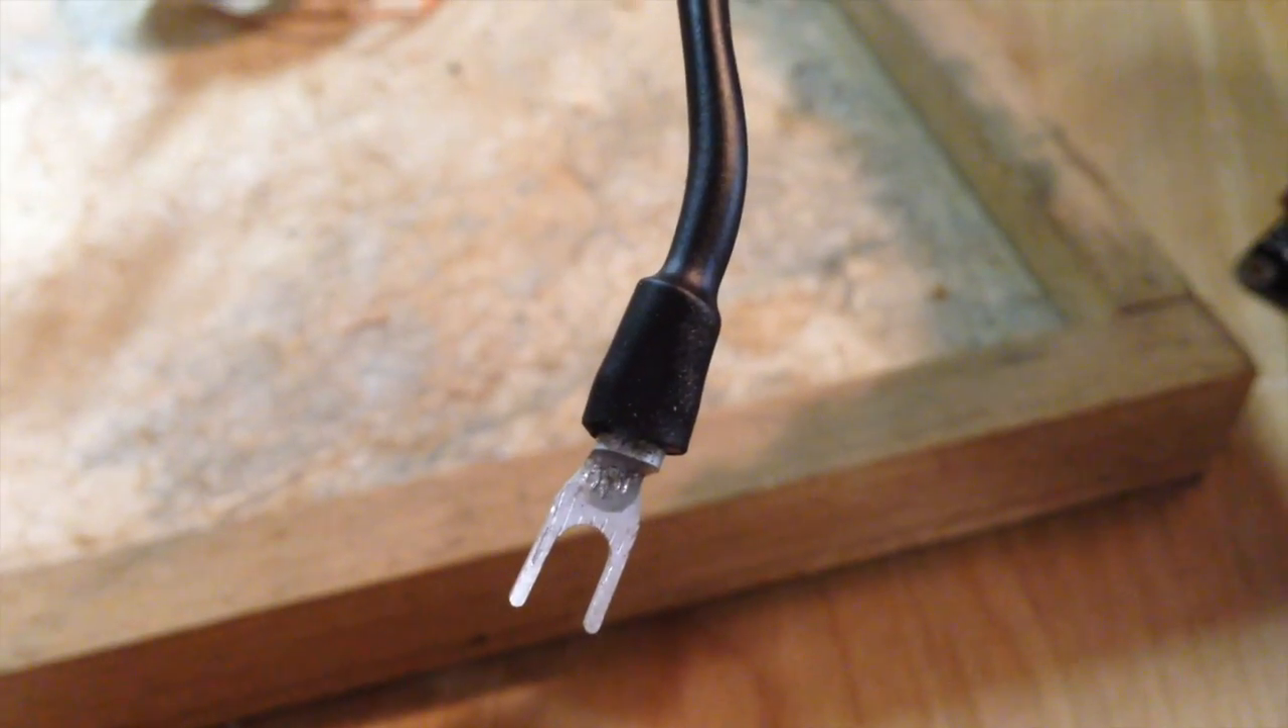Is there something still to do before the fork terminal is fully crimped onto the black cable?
No.